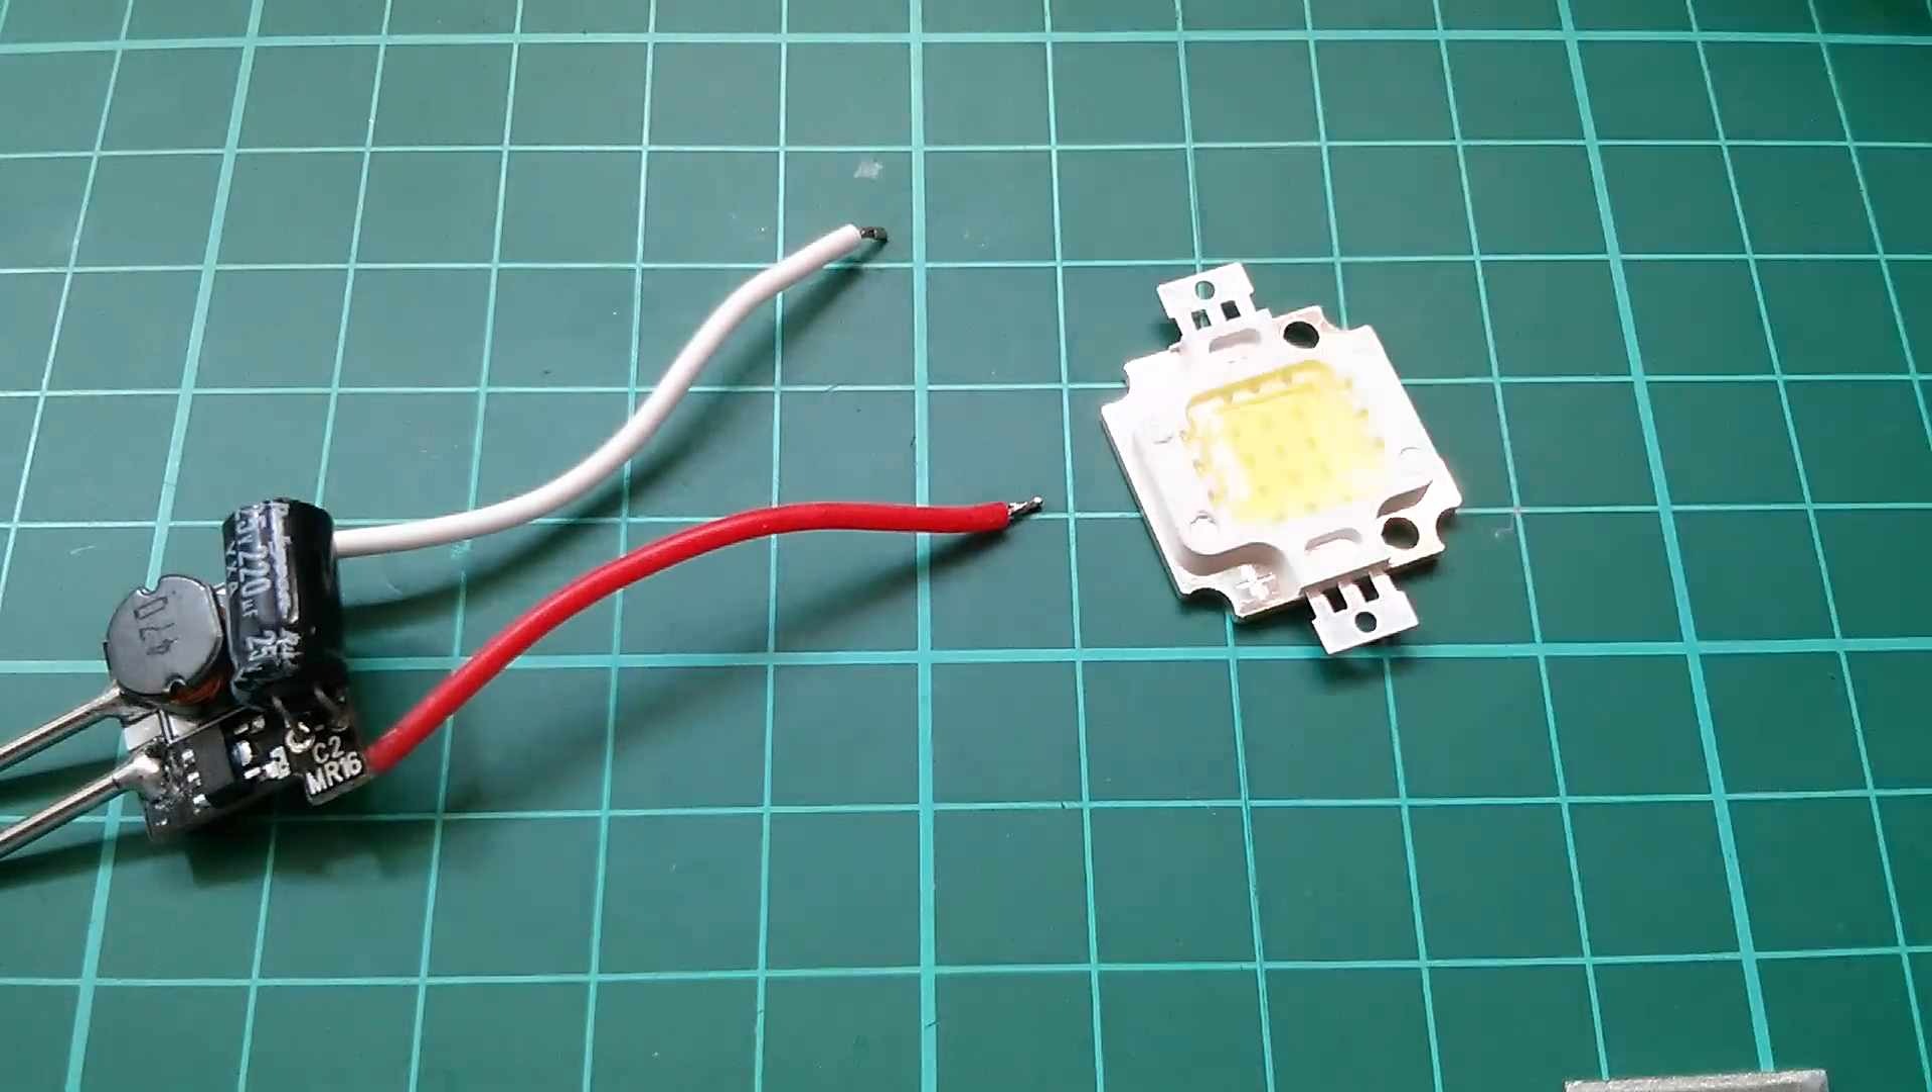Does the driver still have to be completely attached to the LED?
Yes.